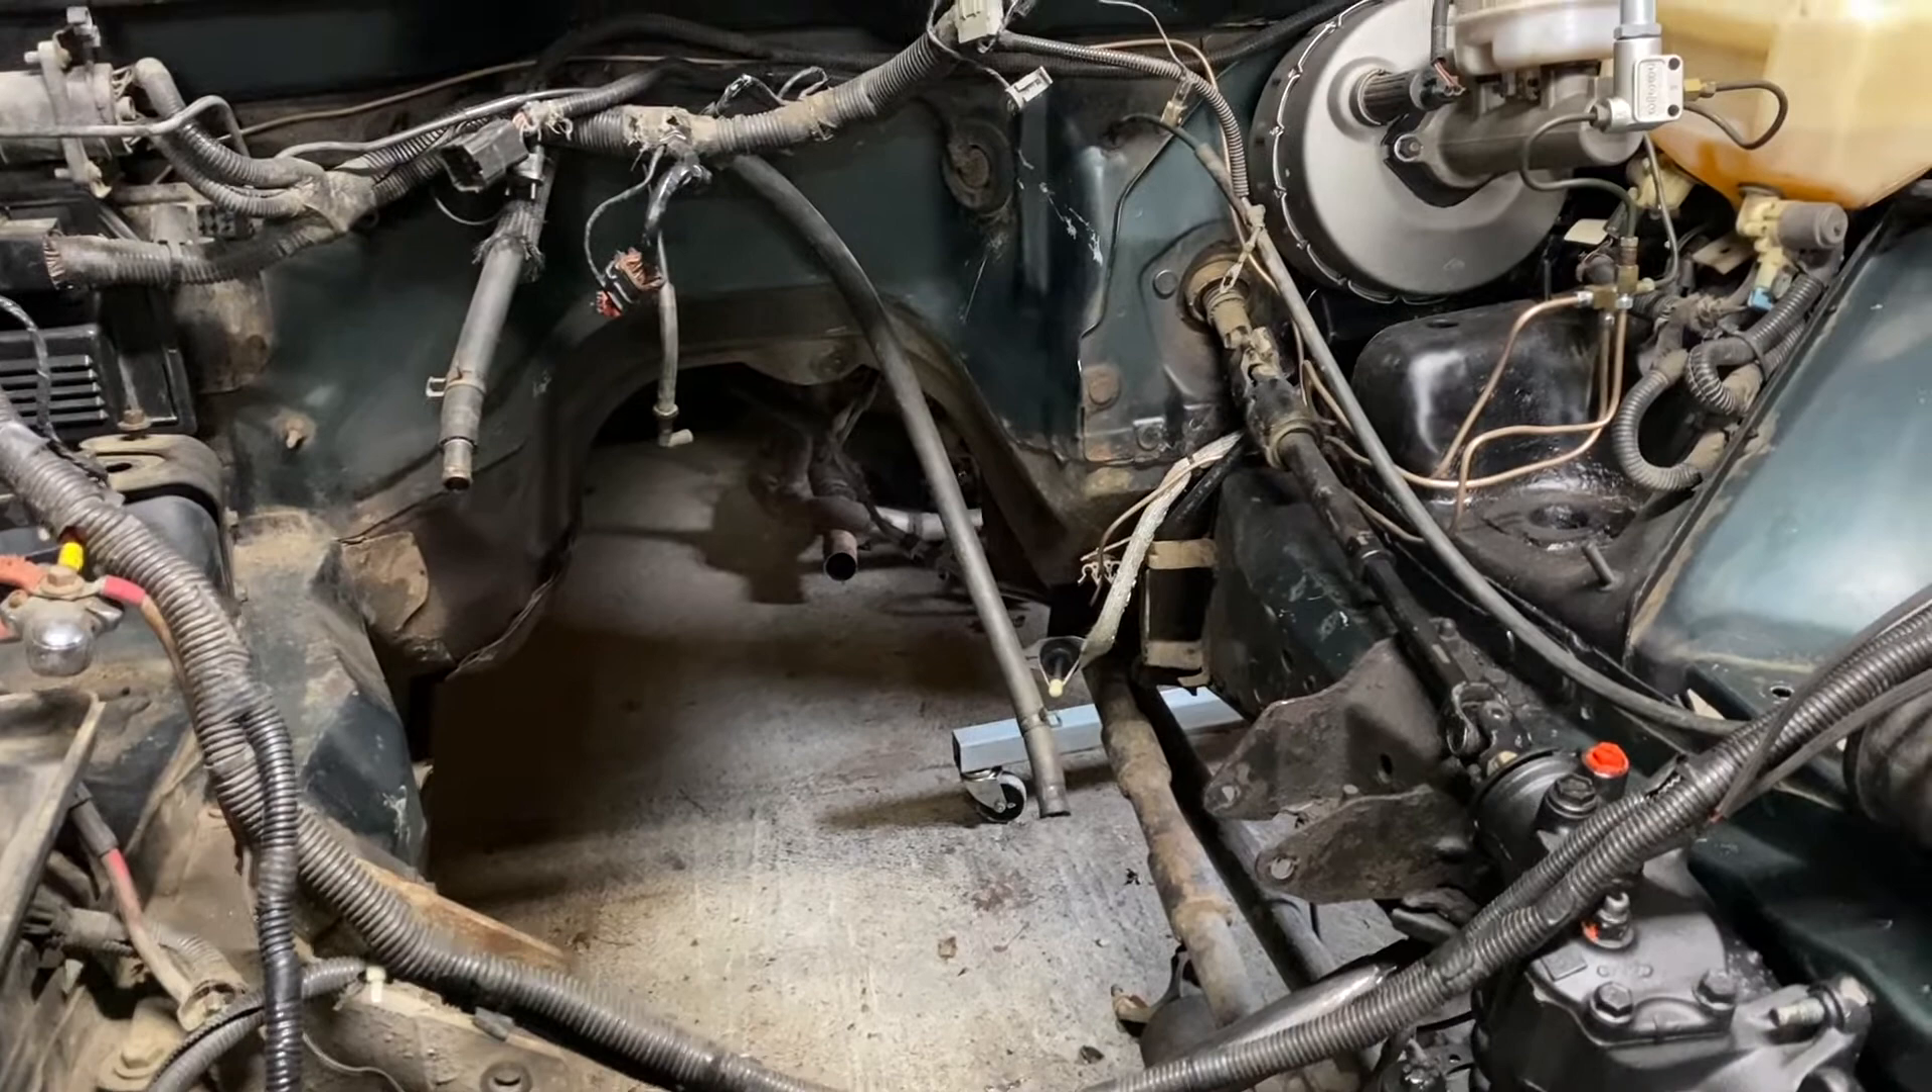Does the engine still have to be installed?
Yes.